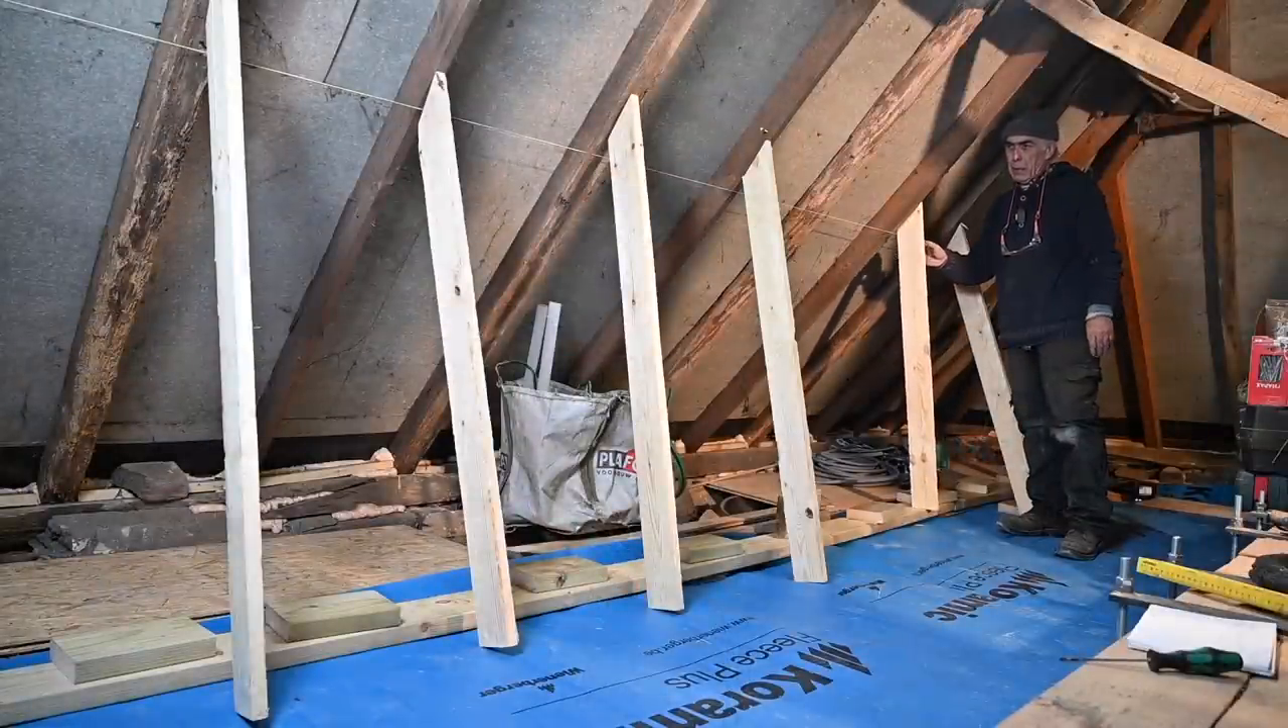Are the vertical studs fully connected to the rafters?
No.